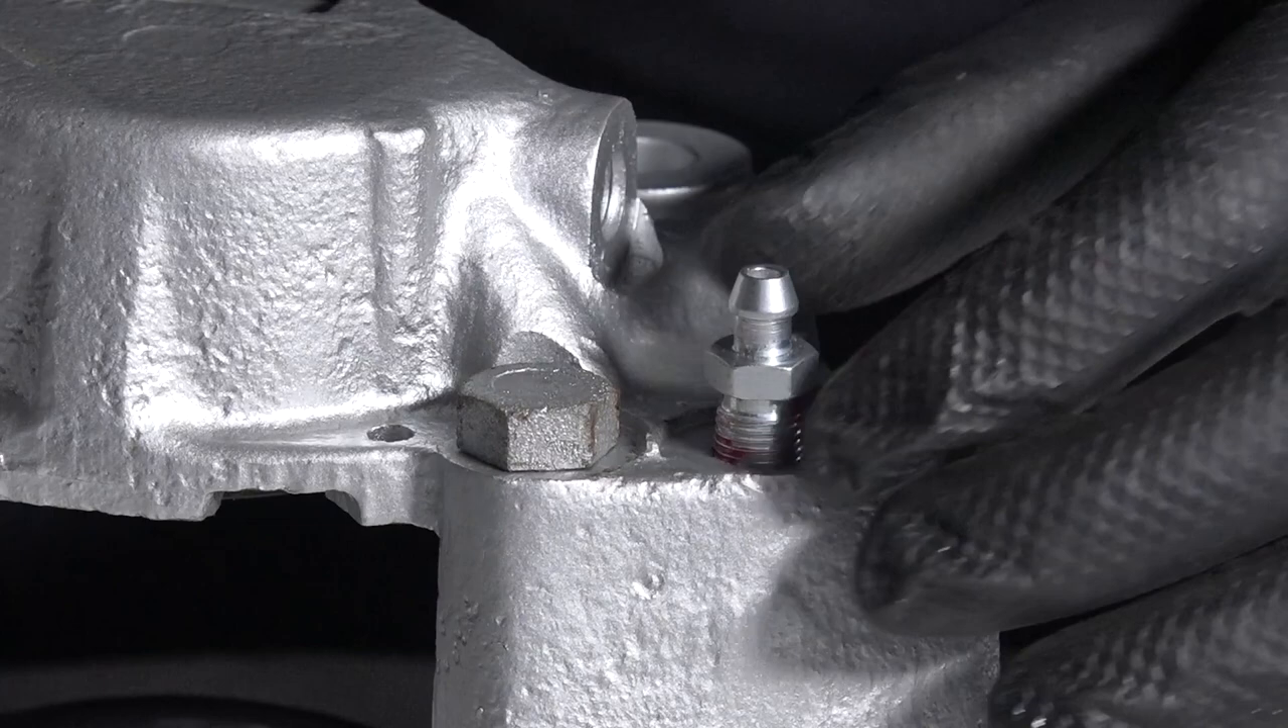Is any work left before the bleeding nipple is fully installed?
Yes.